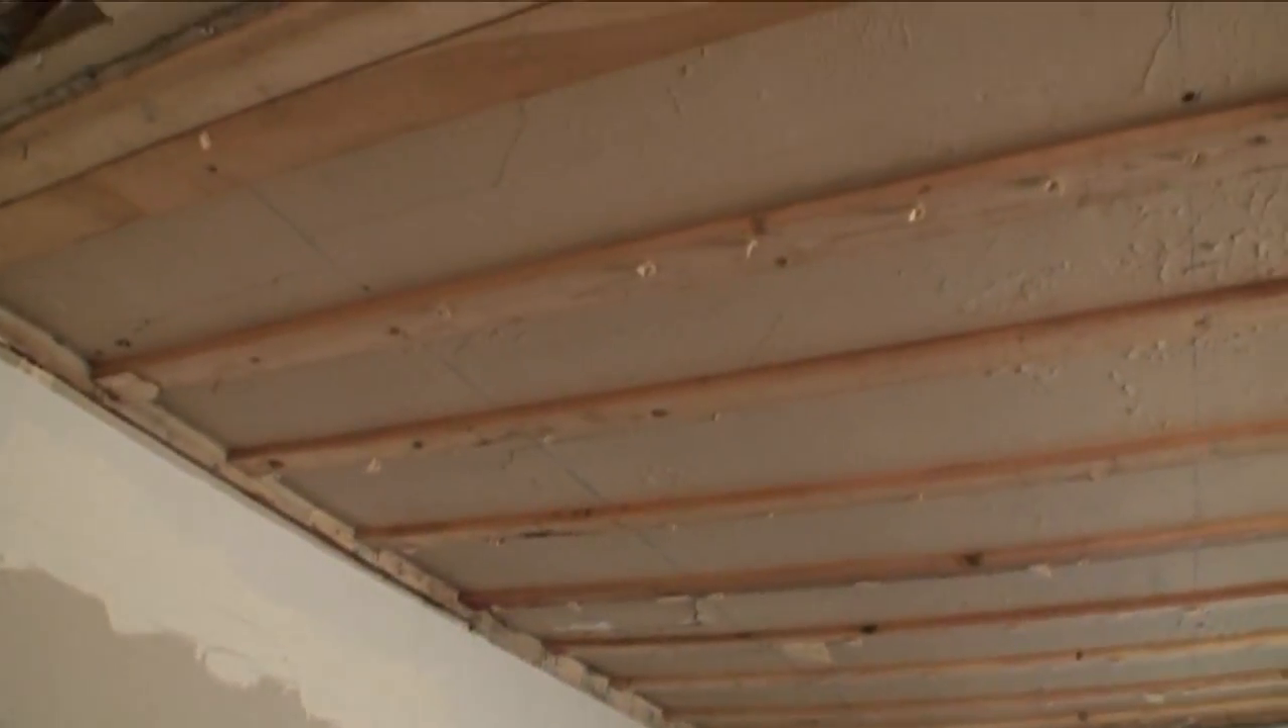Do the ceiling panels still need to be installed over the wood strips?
Yes.